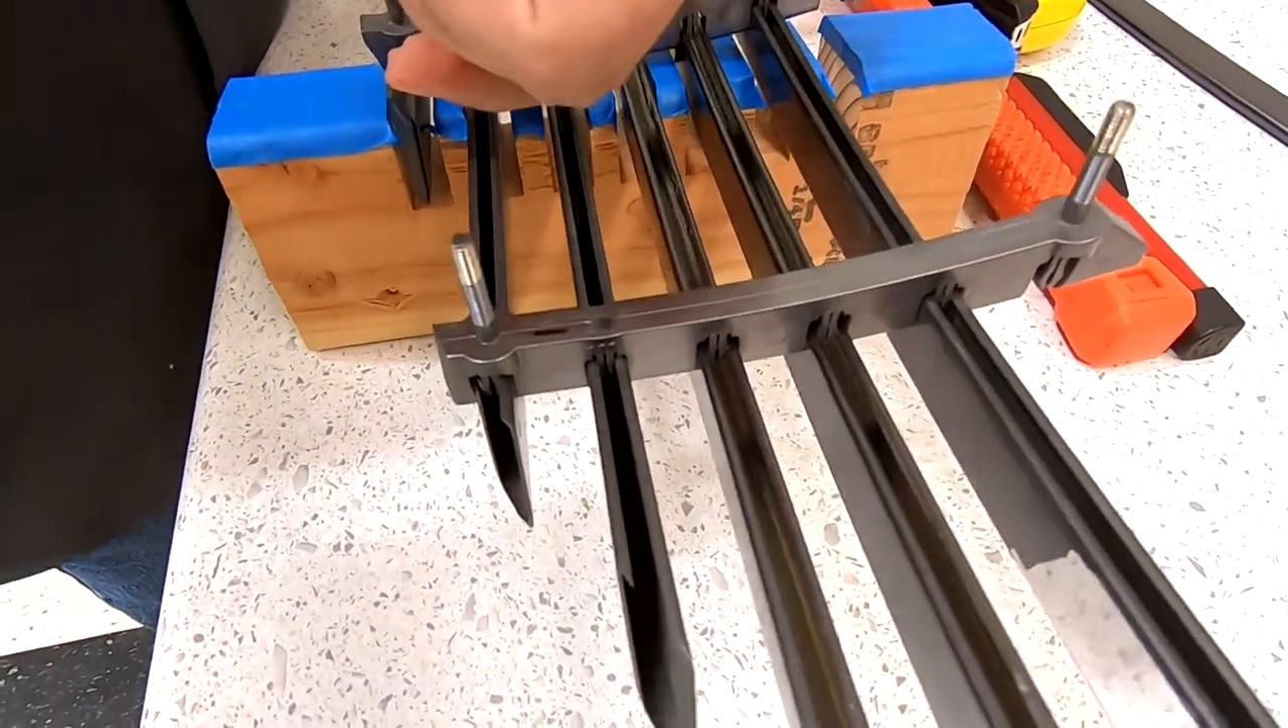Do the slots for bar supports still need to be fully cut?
No.